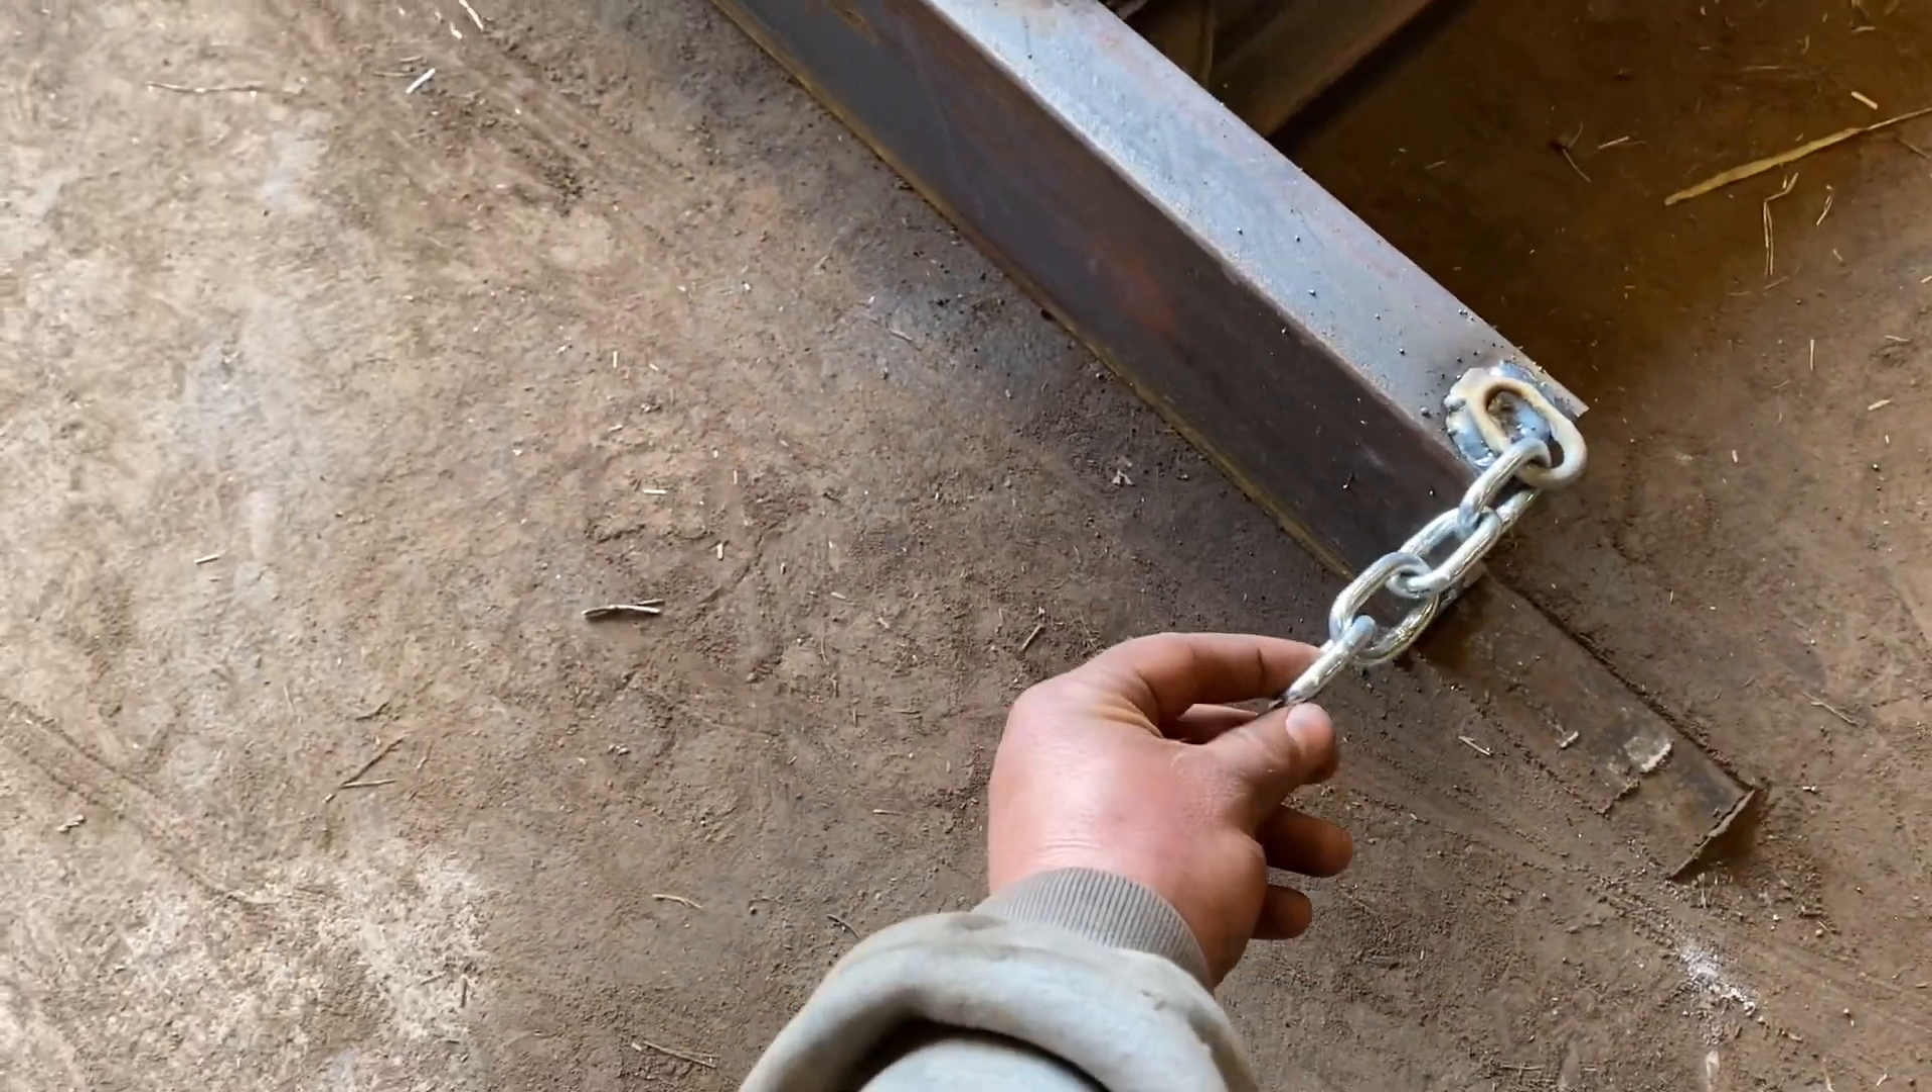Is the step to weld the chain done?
Yes.